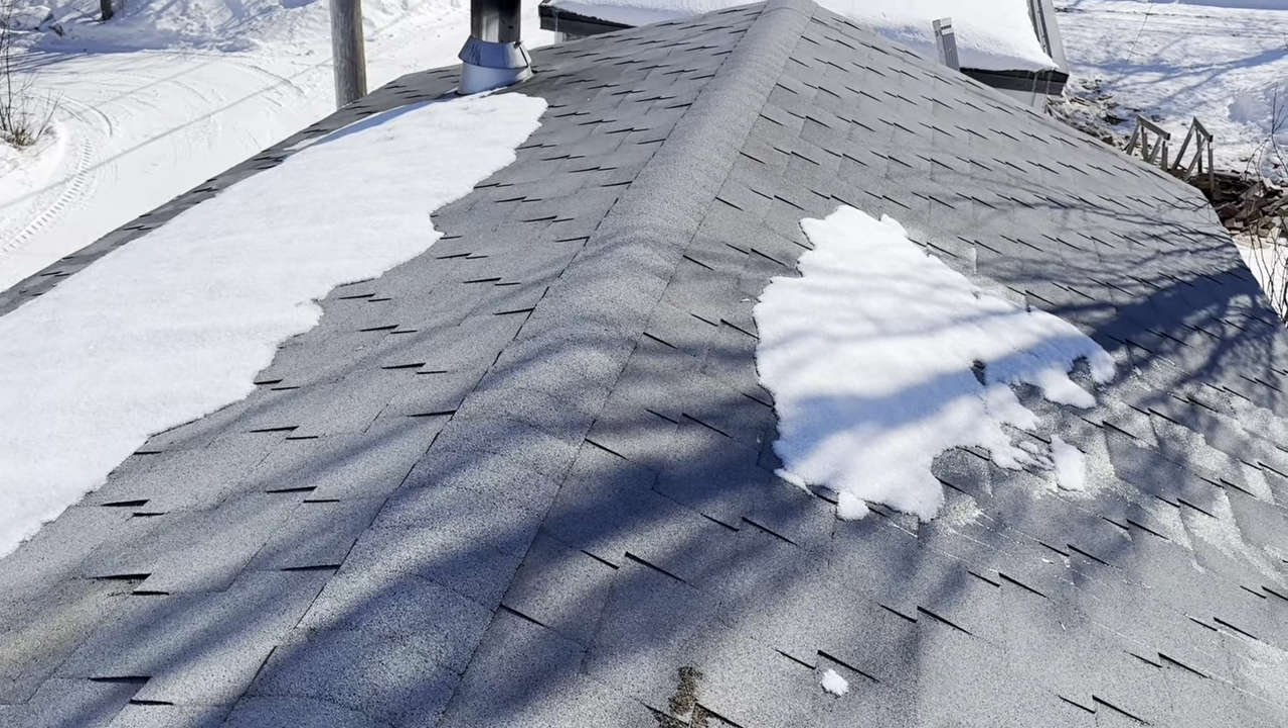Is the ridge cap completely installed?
Yes.